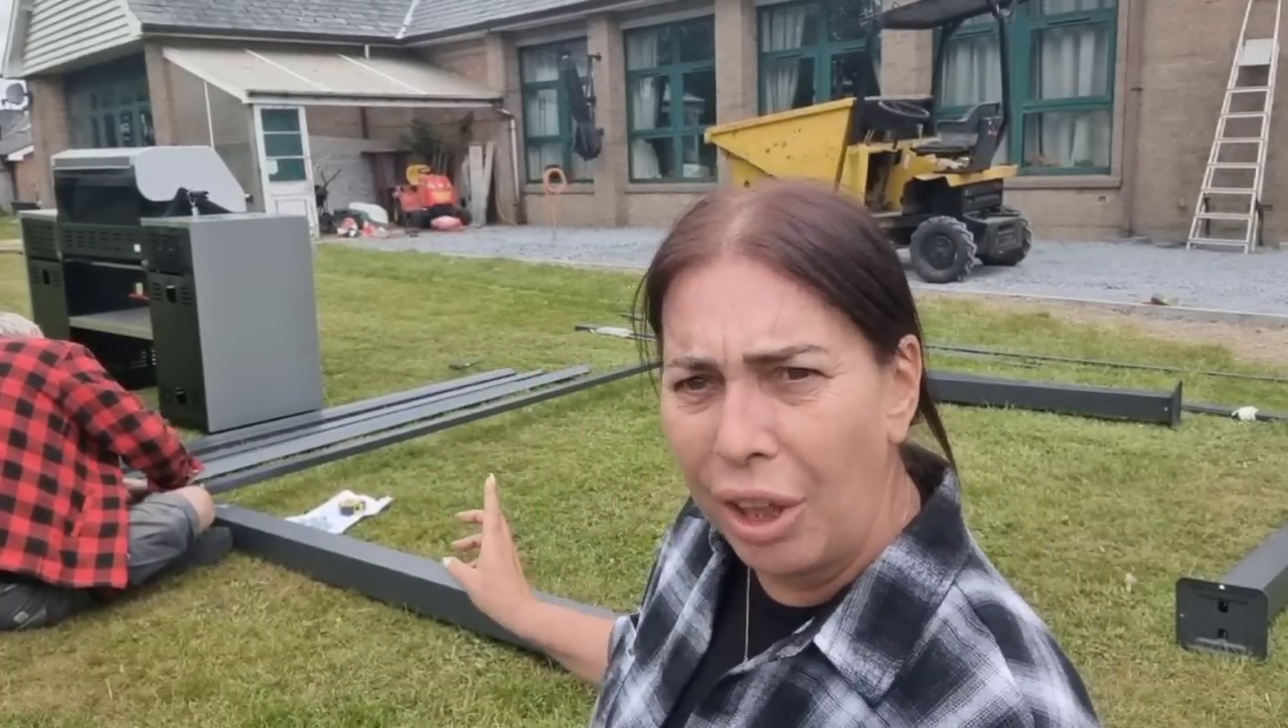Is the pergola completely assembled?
No.